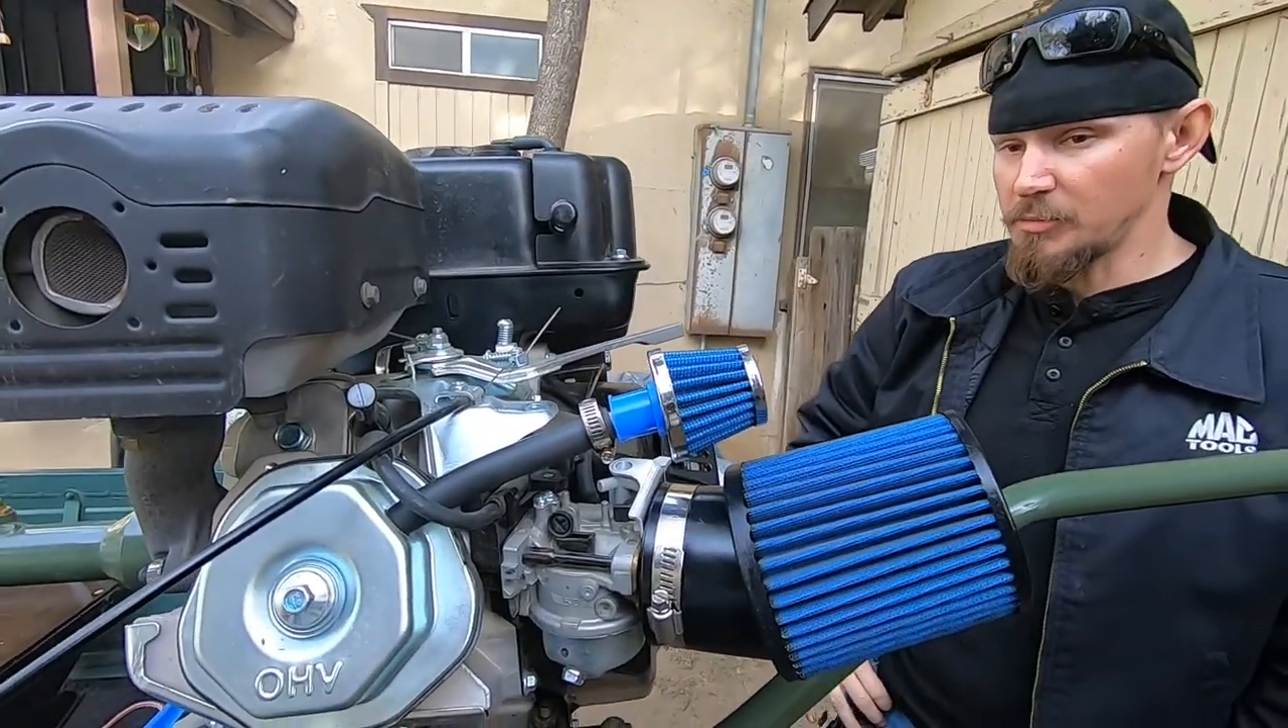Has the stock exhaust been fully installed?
Yes.